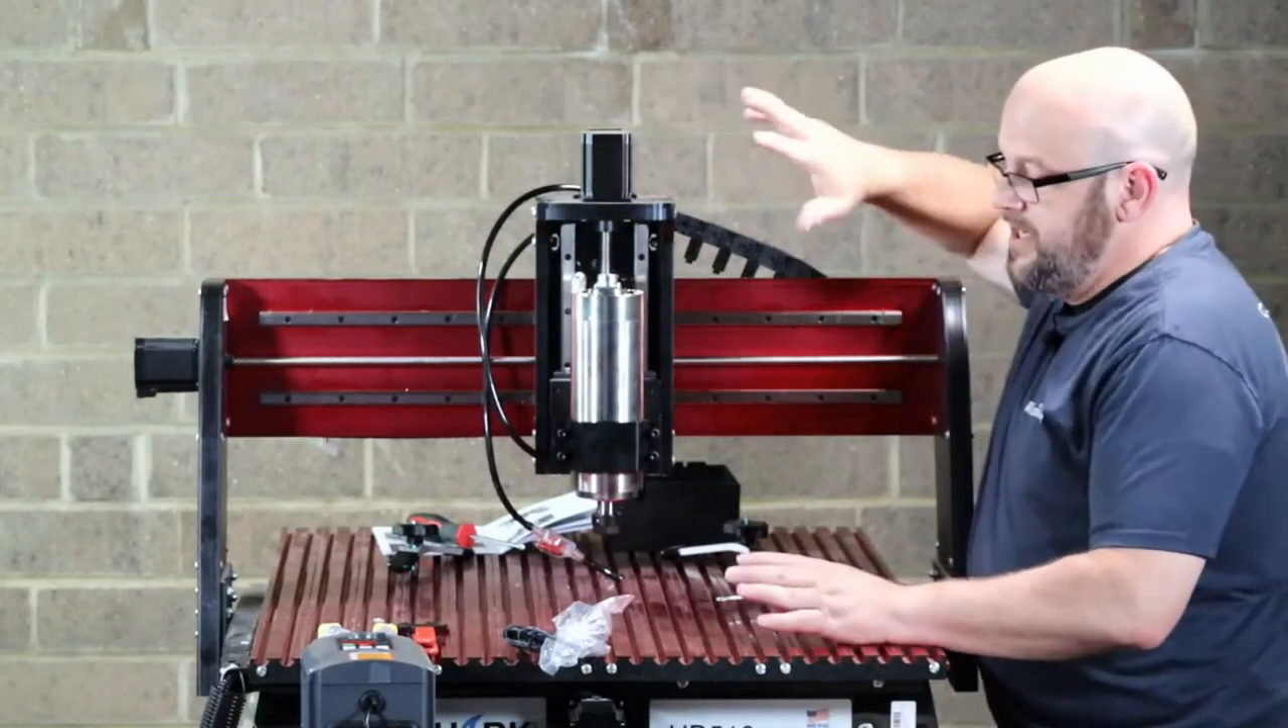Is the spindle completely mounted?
Yes.